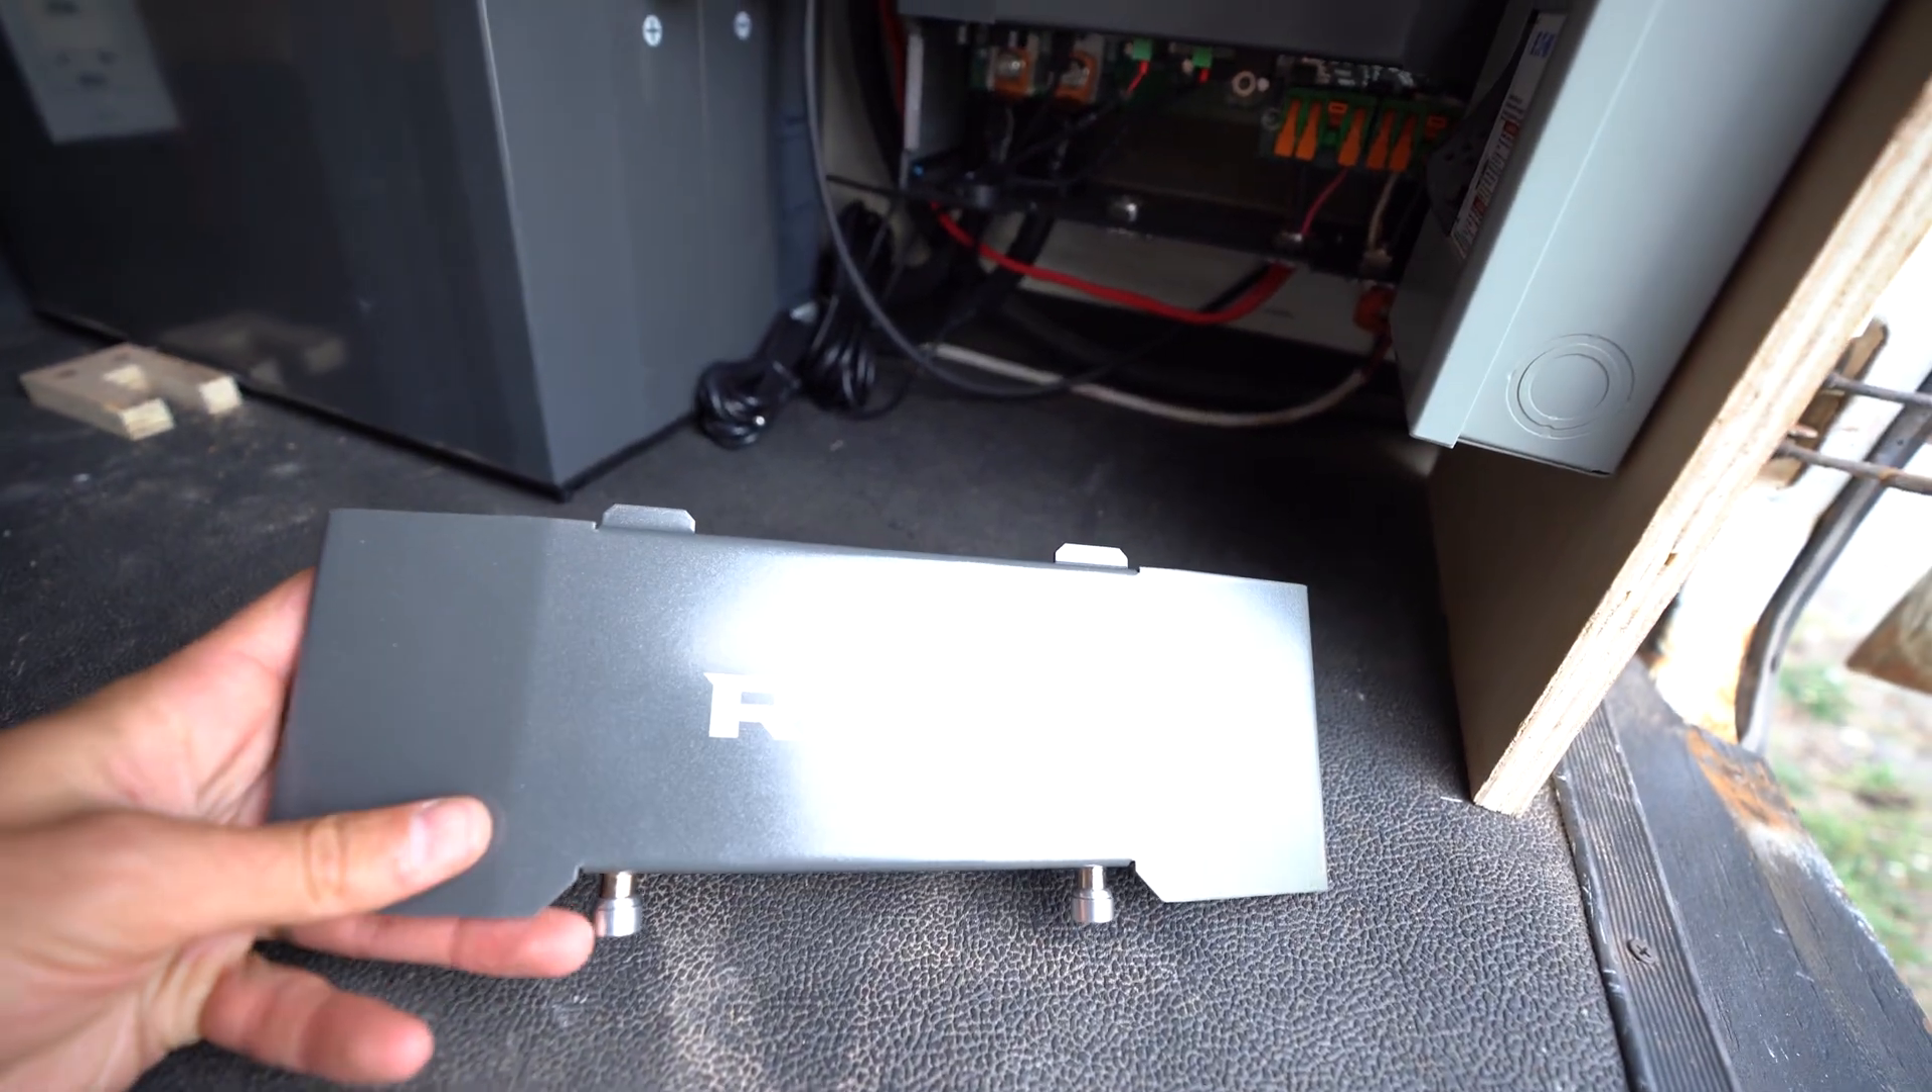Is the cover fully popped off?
Yes.